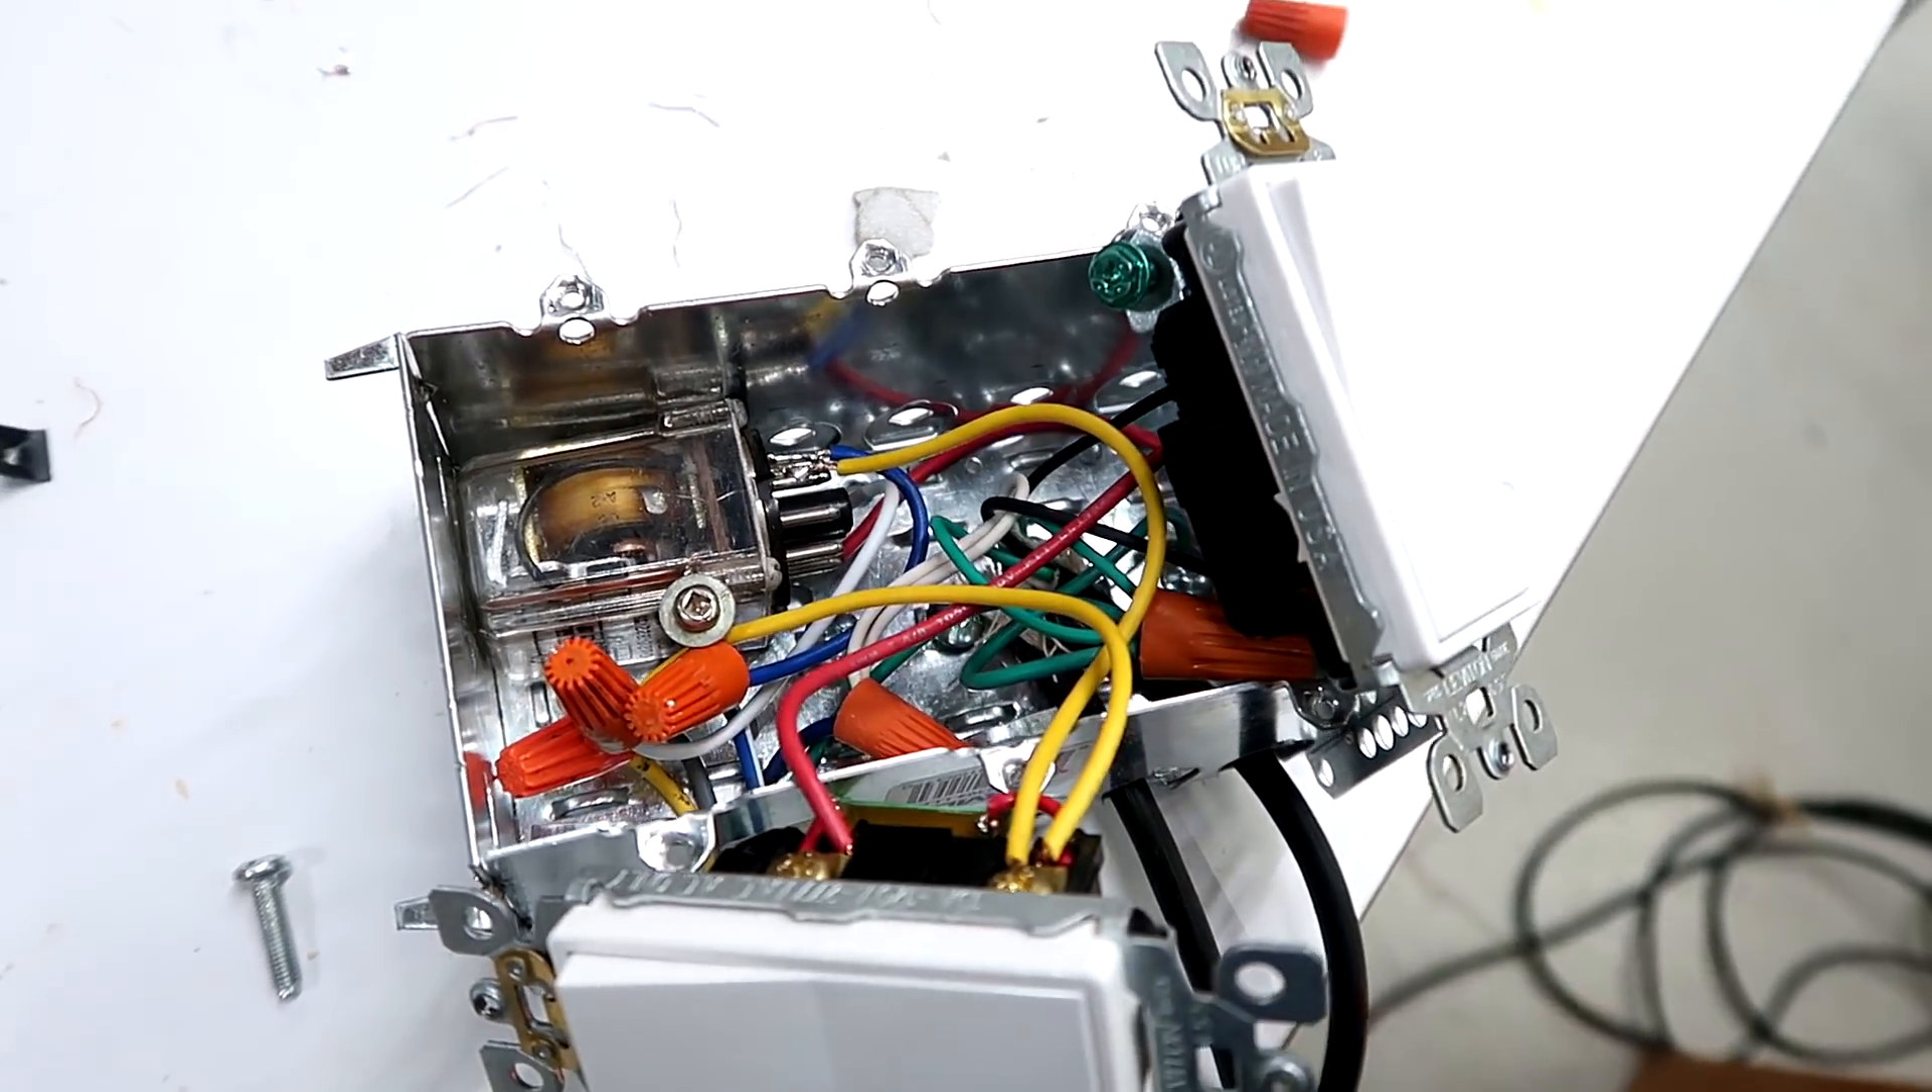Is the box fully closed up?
No.